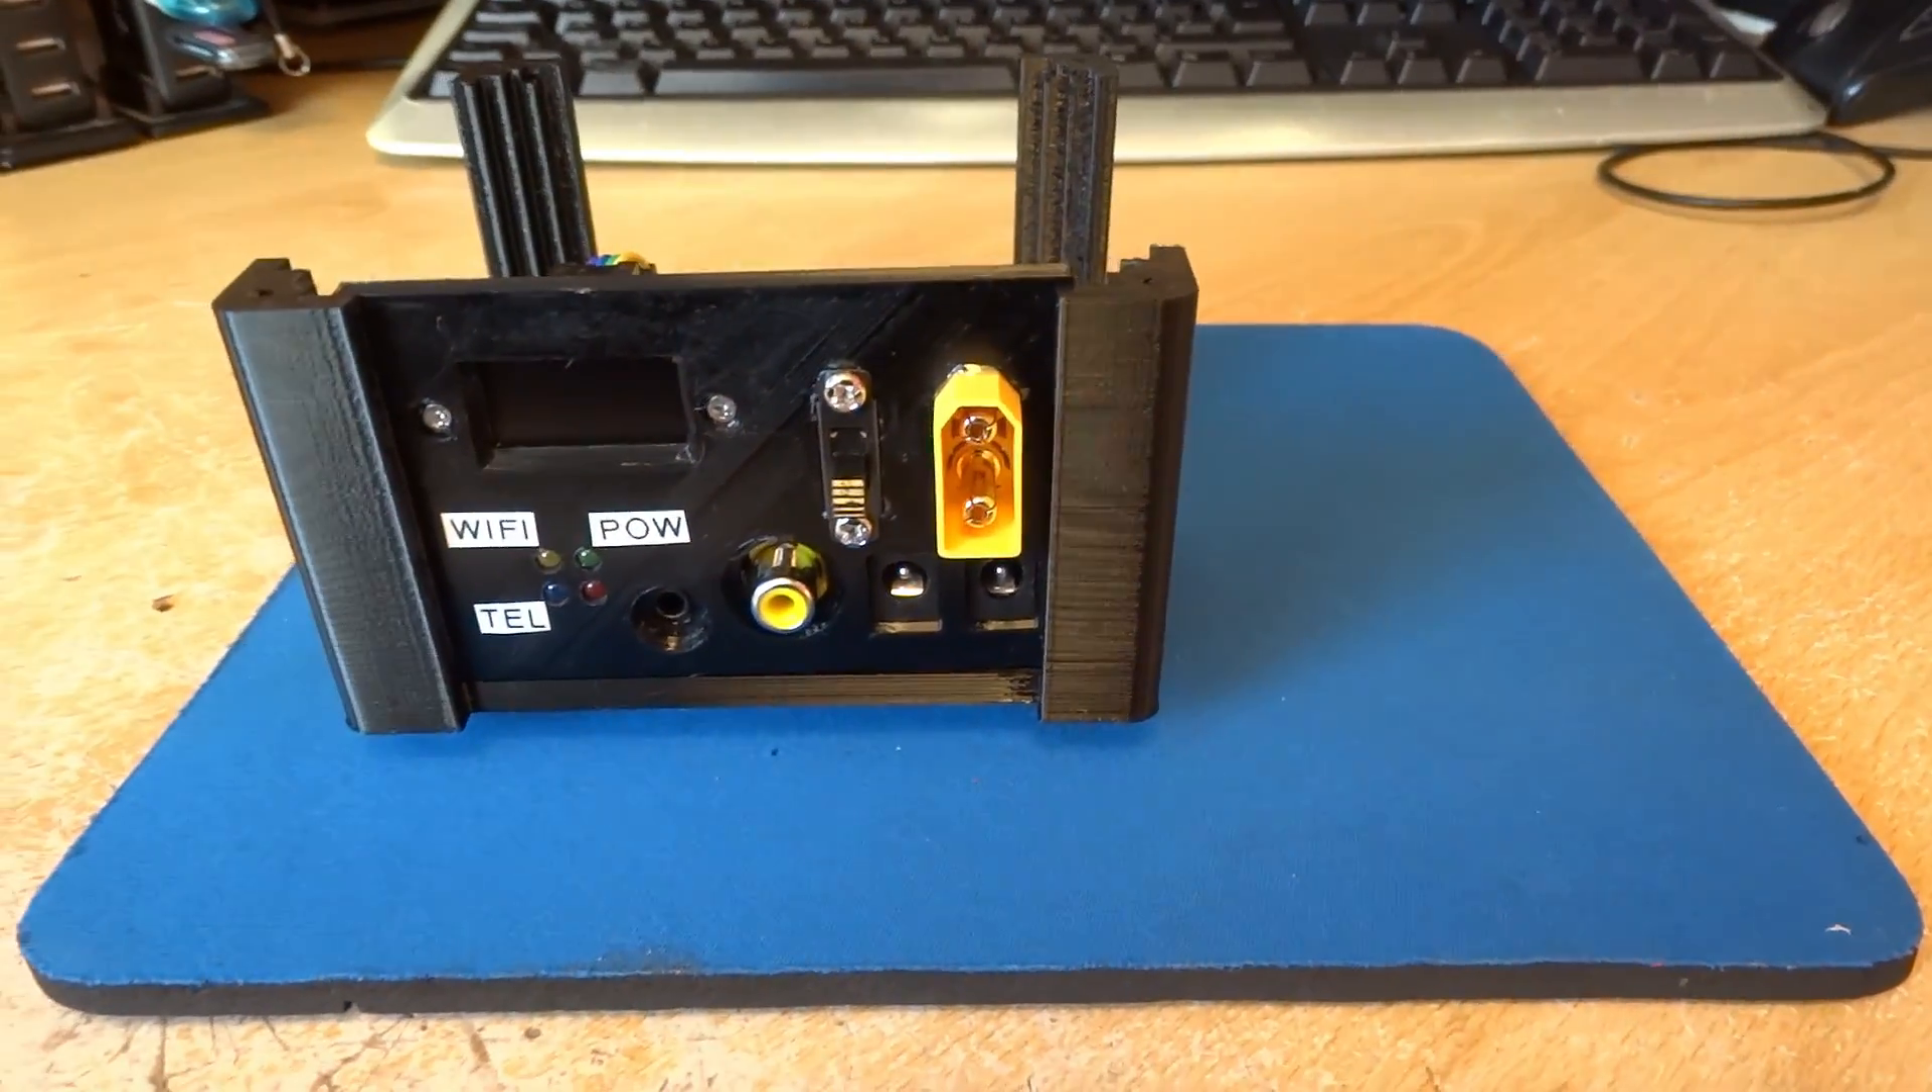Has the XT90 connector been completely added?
Yes.